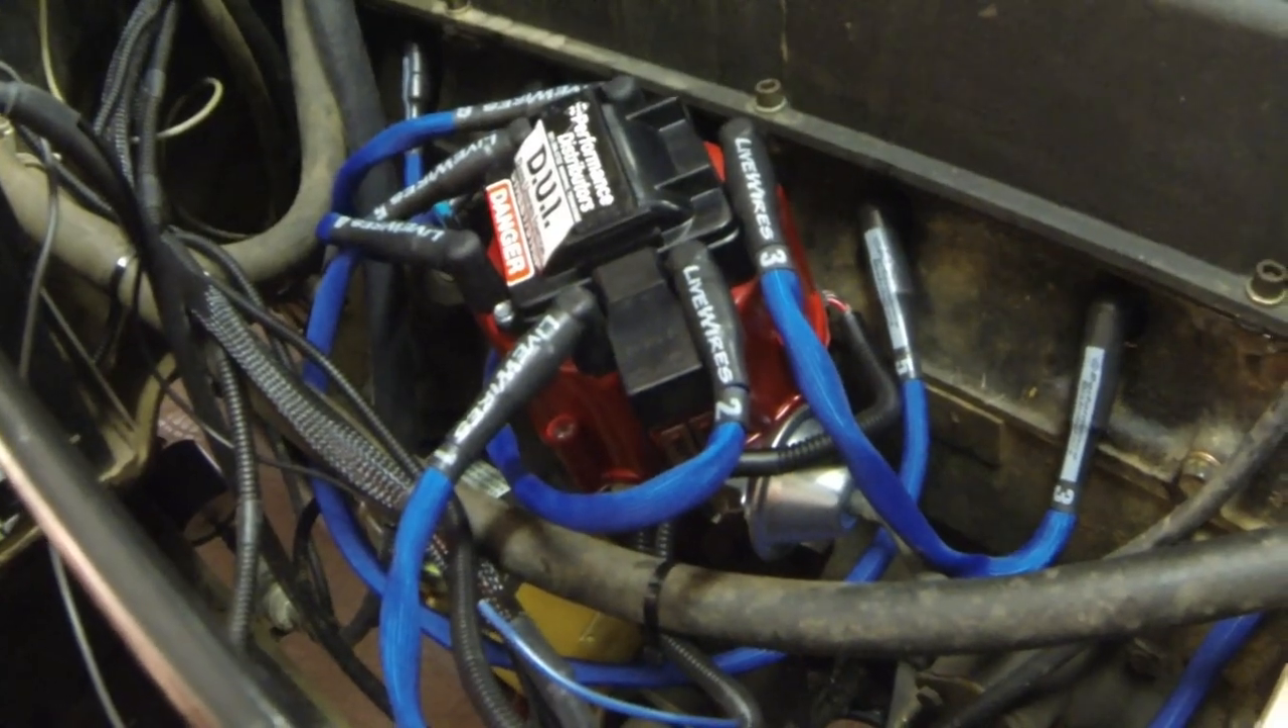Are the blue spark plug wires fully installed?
Yes.